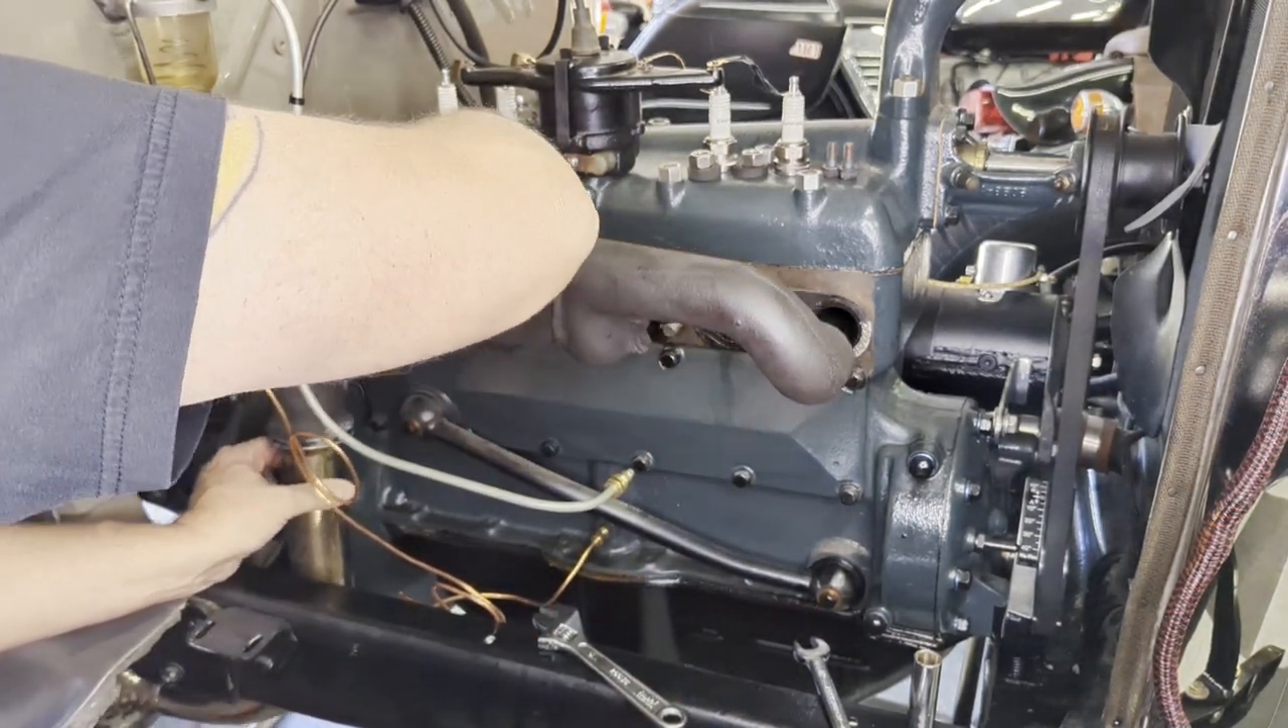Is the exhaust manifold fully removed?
No.